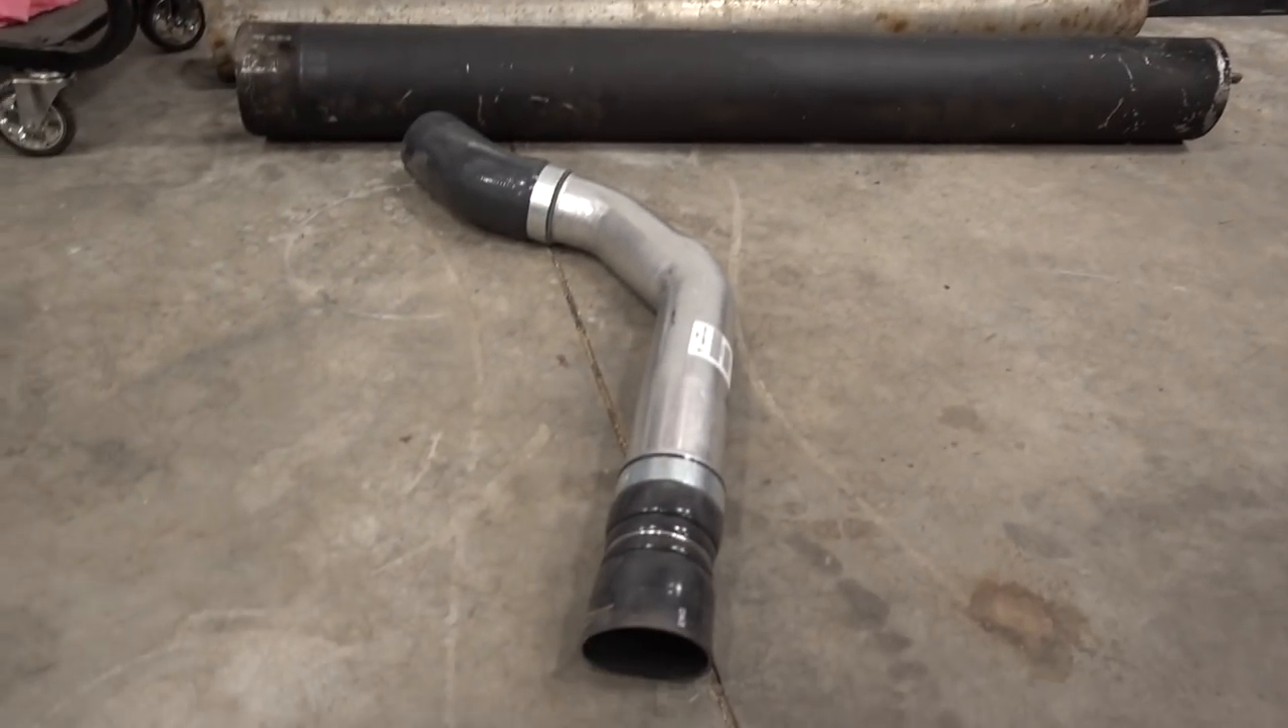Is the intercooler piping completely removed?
Yes.